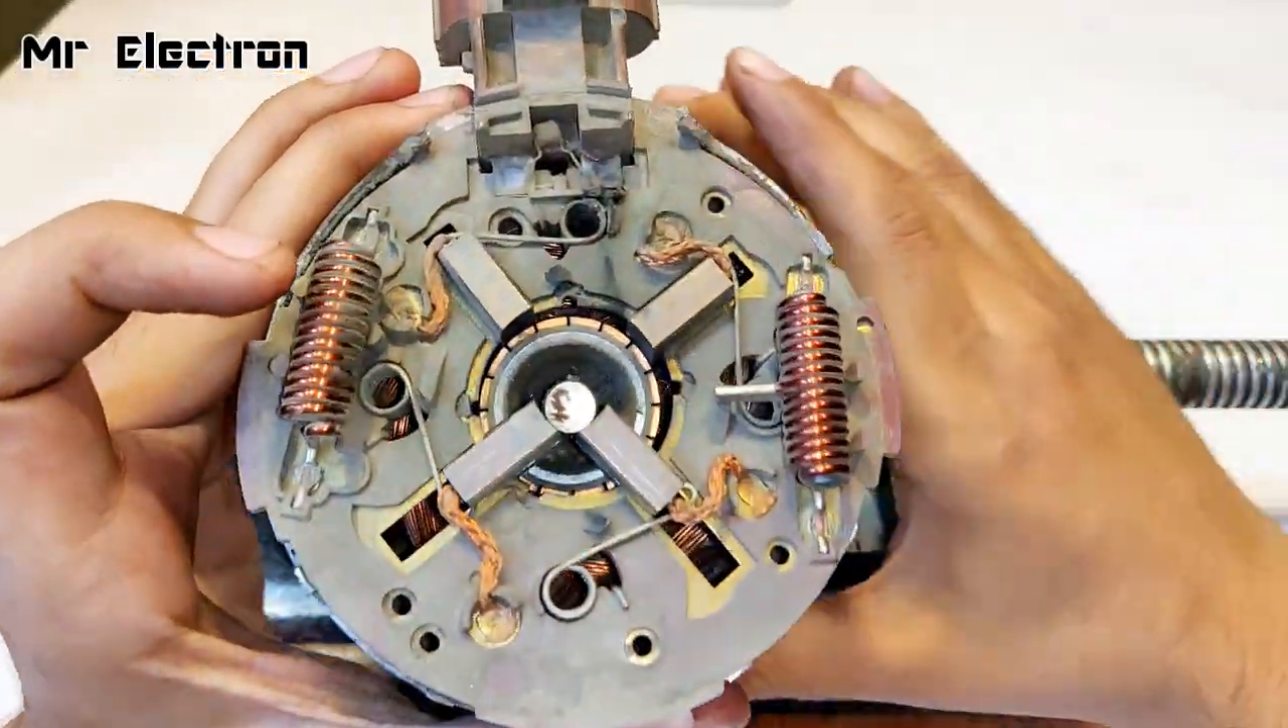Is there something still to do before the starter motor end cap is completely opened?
No.